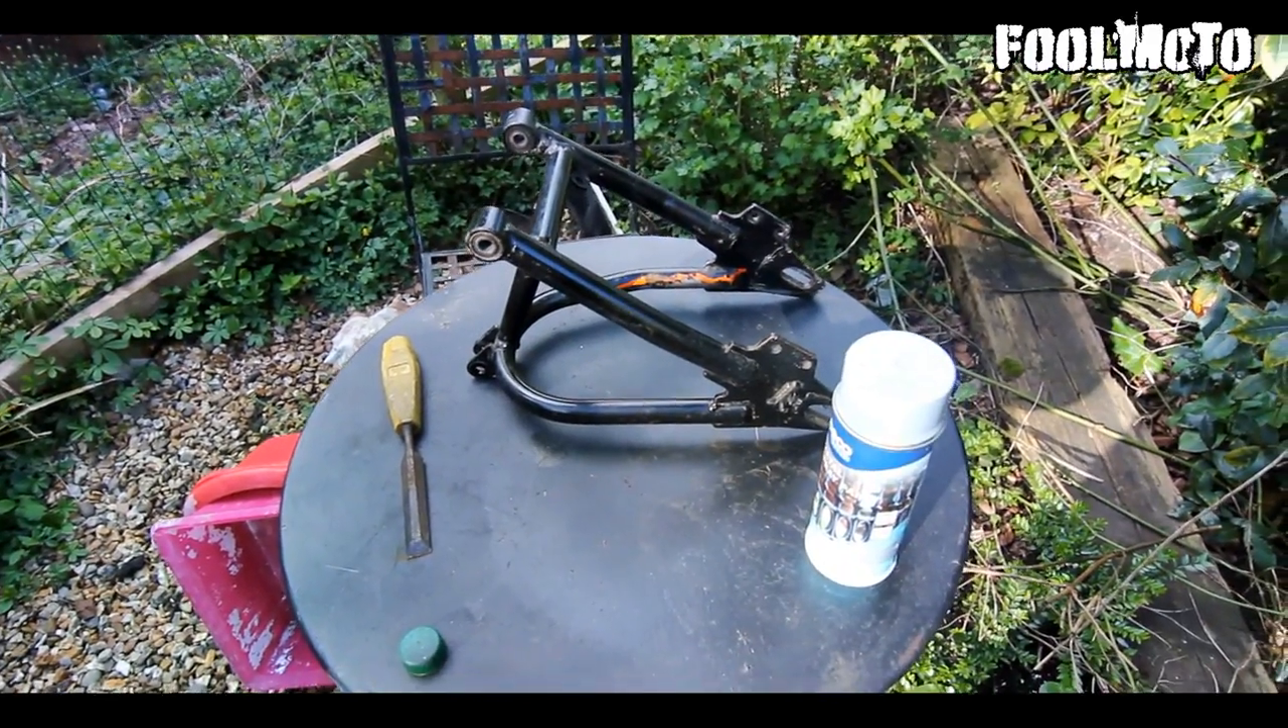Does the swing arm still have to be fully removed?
No.